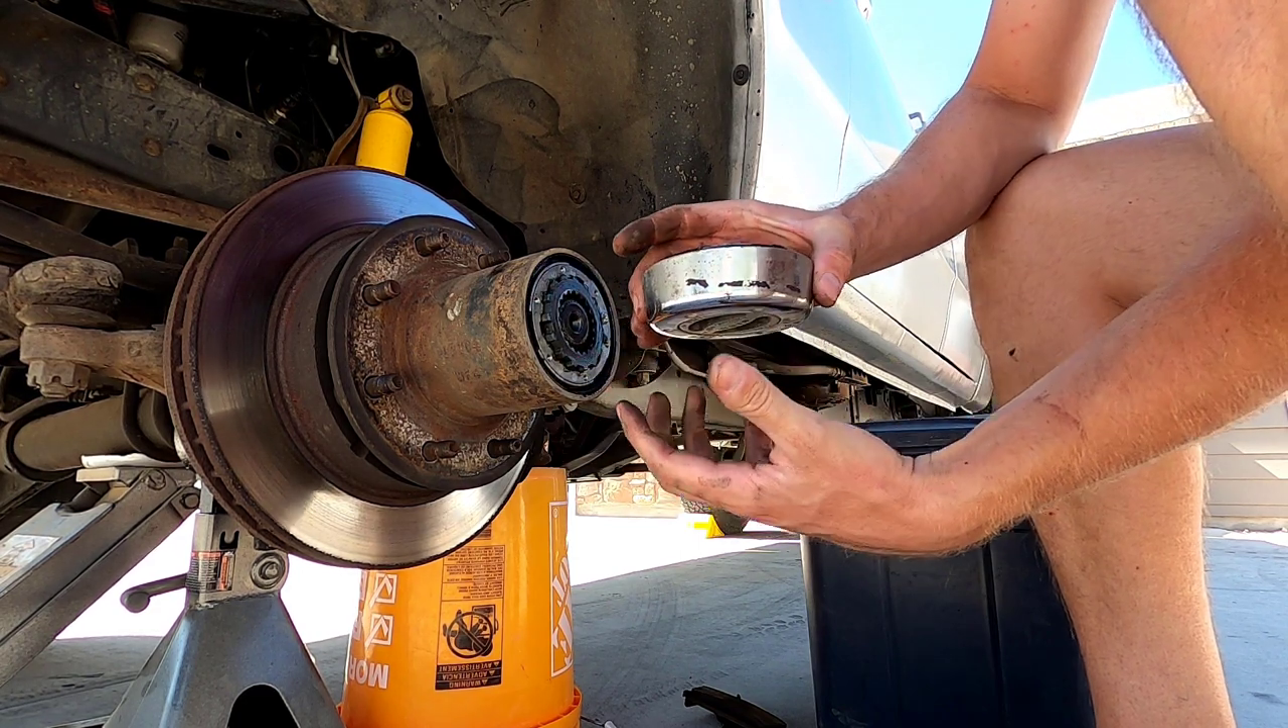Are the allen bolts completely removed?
Yes.